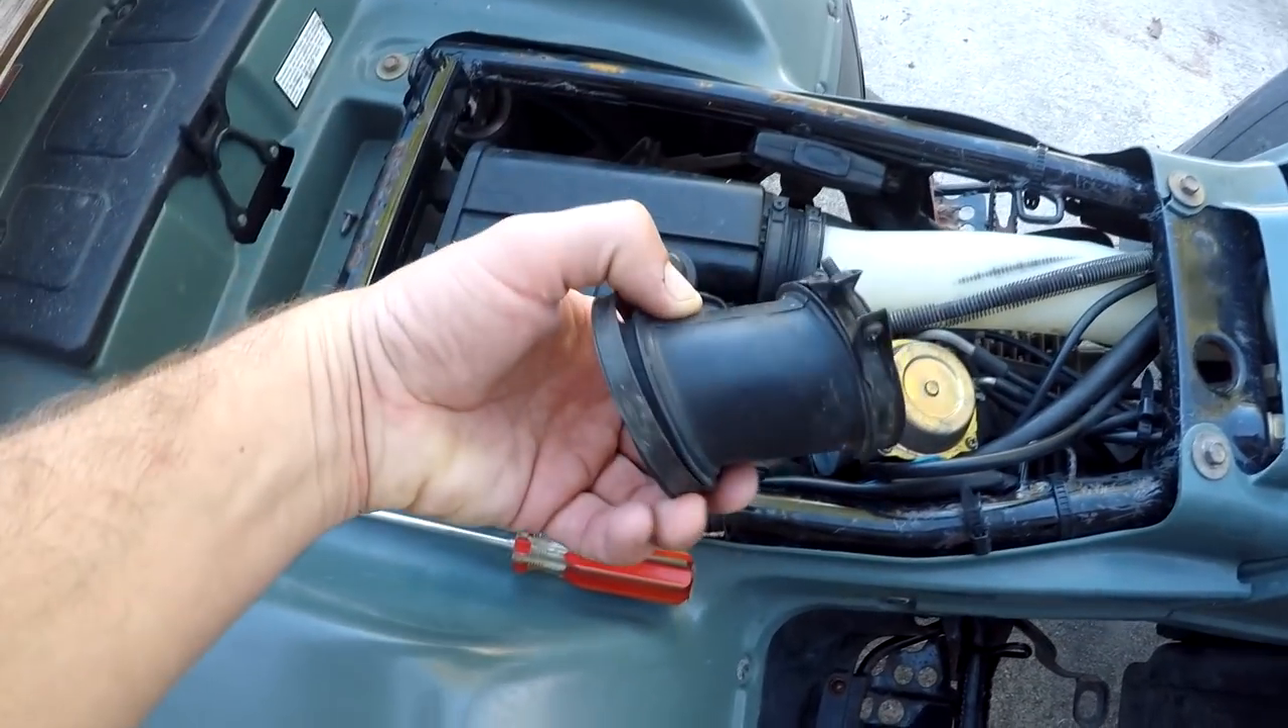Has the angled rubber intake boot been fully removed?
Yes.